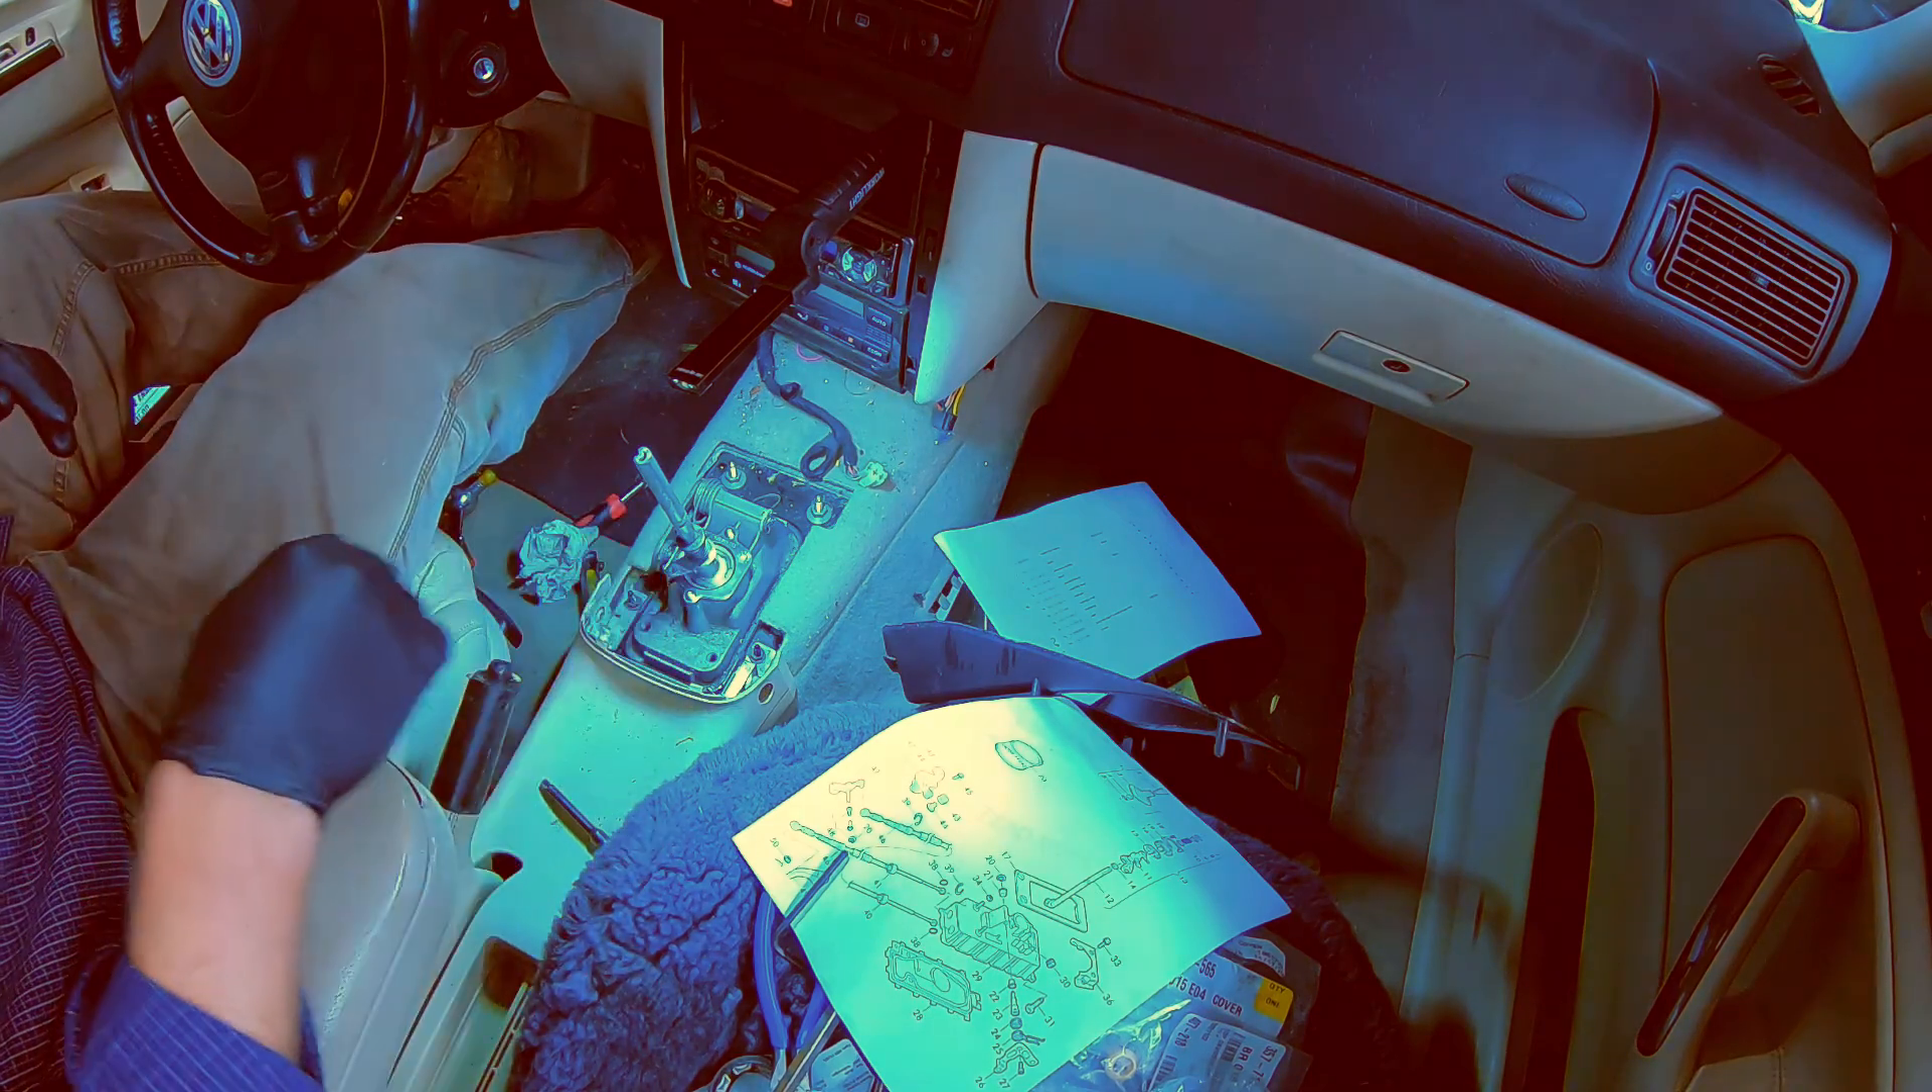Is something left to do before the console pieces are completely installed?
Yes.